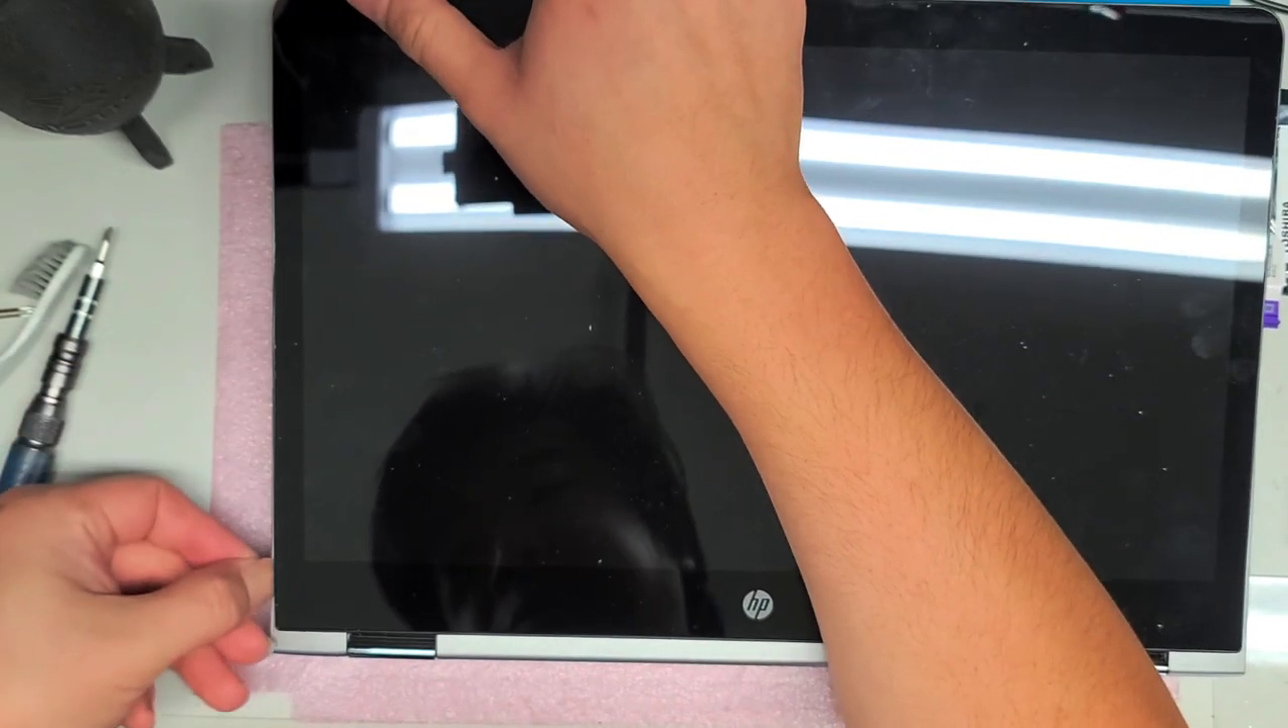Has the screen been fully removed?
No.